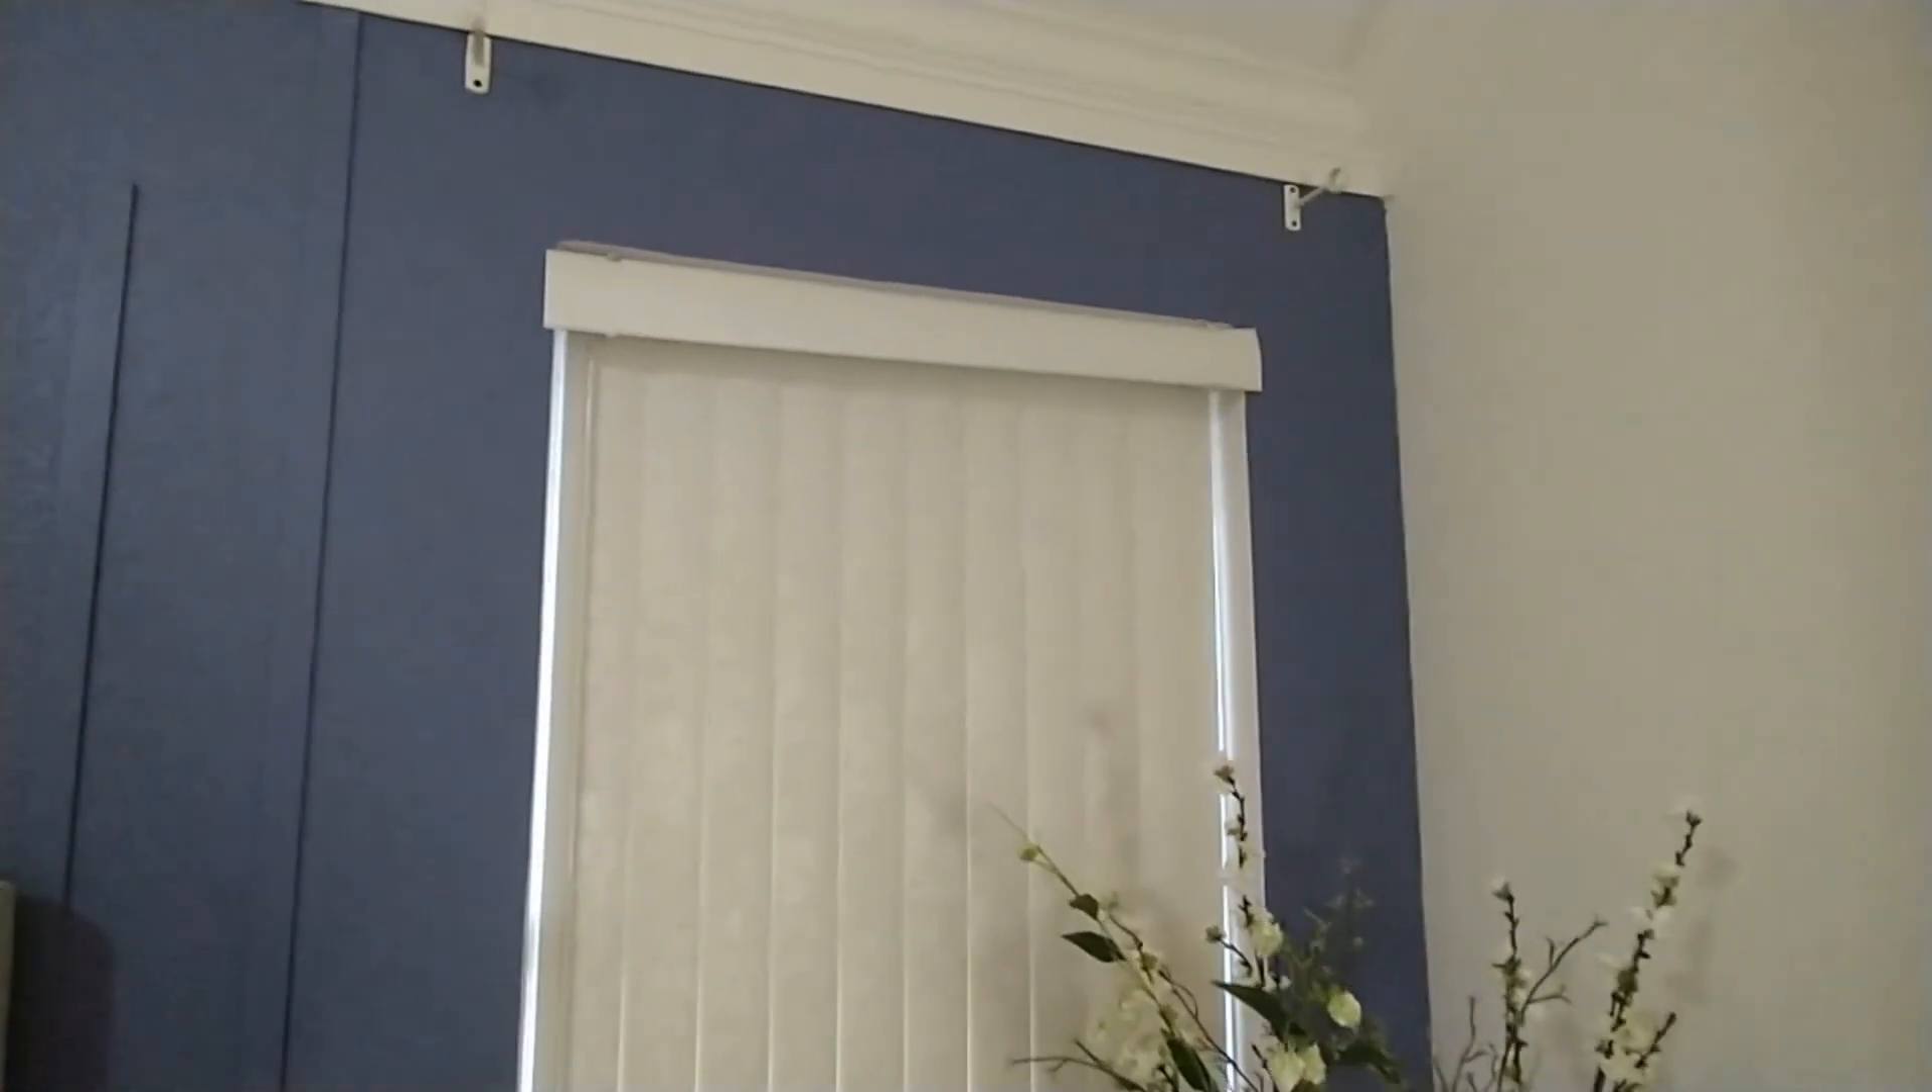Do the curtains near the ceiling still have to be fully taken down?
No.